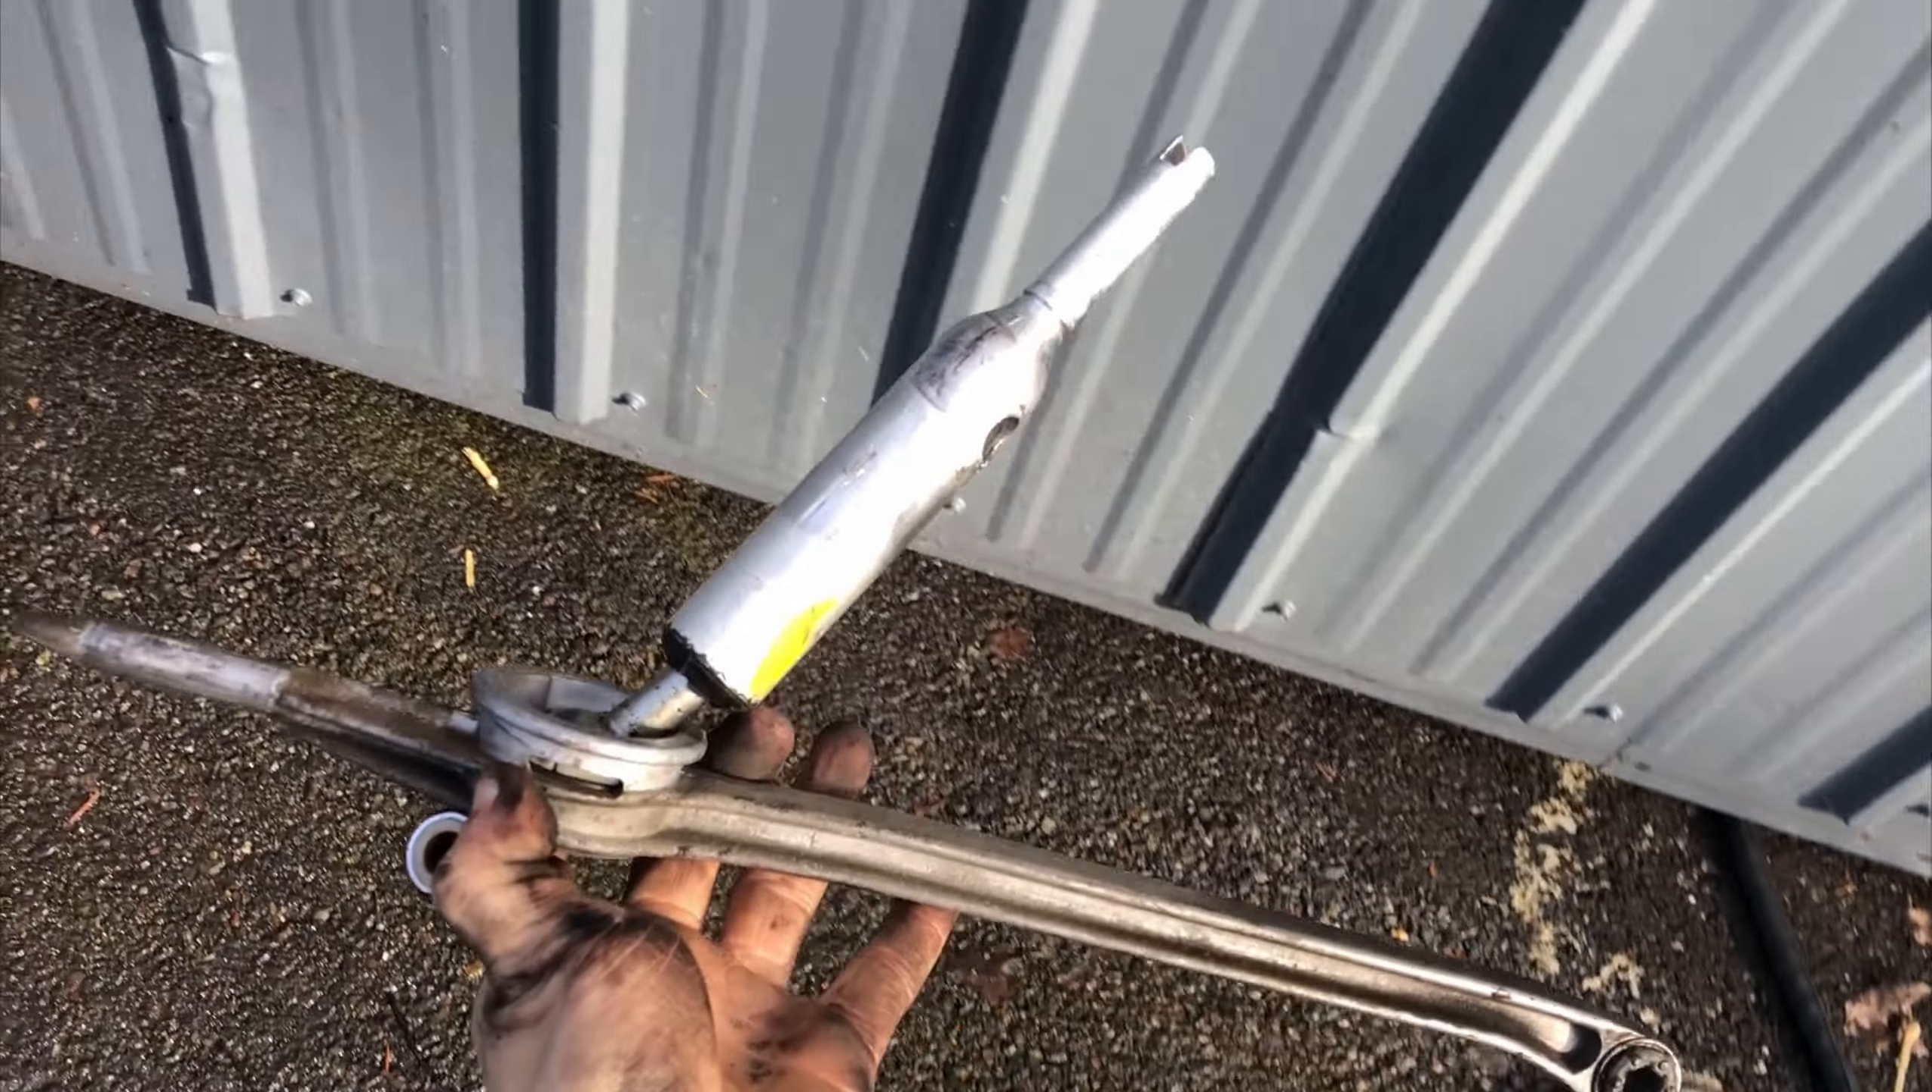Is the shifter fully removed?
Yes.